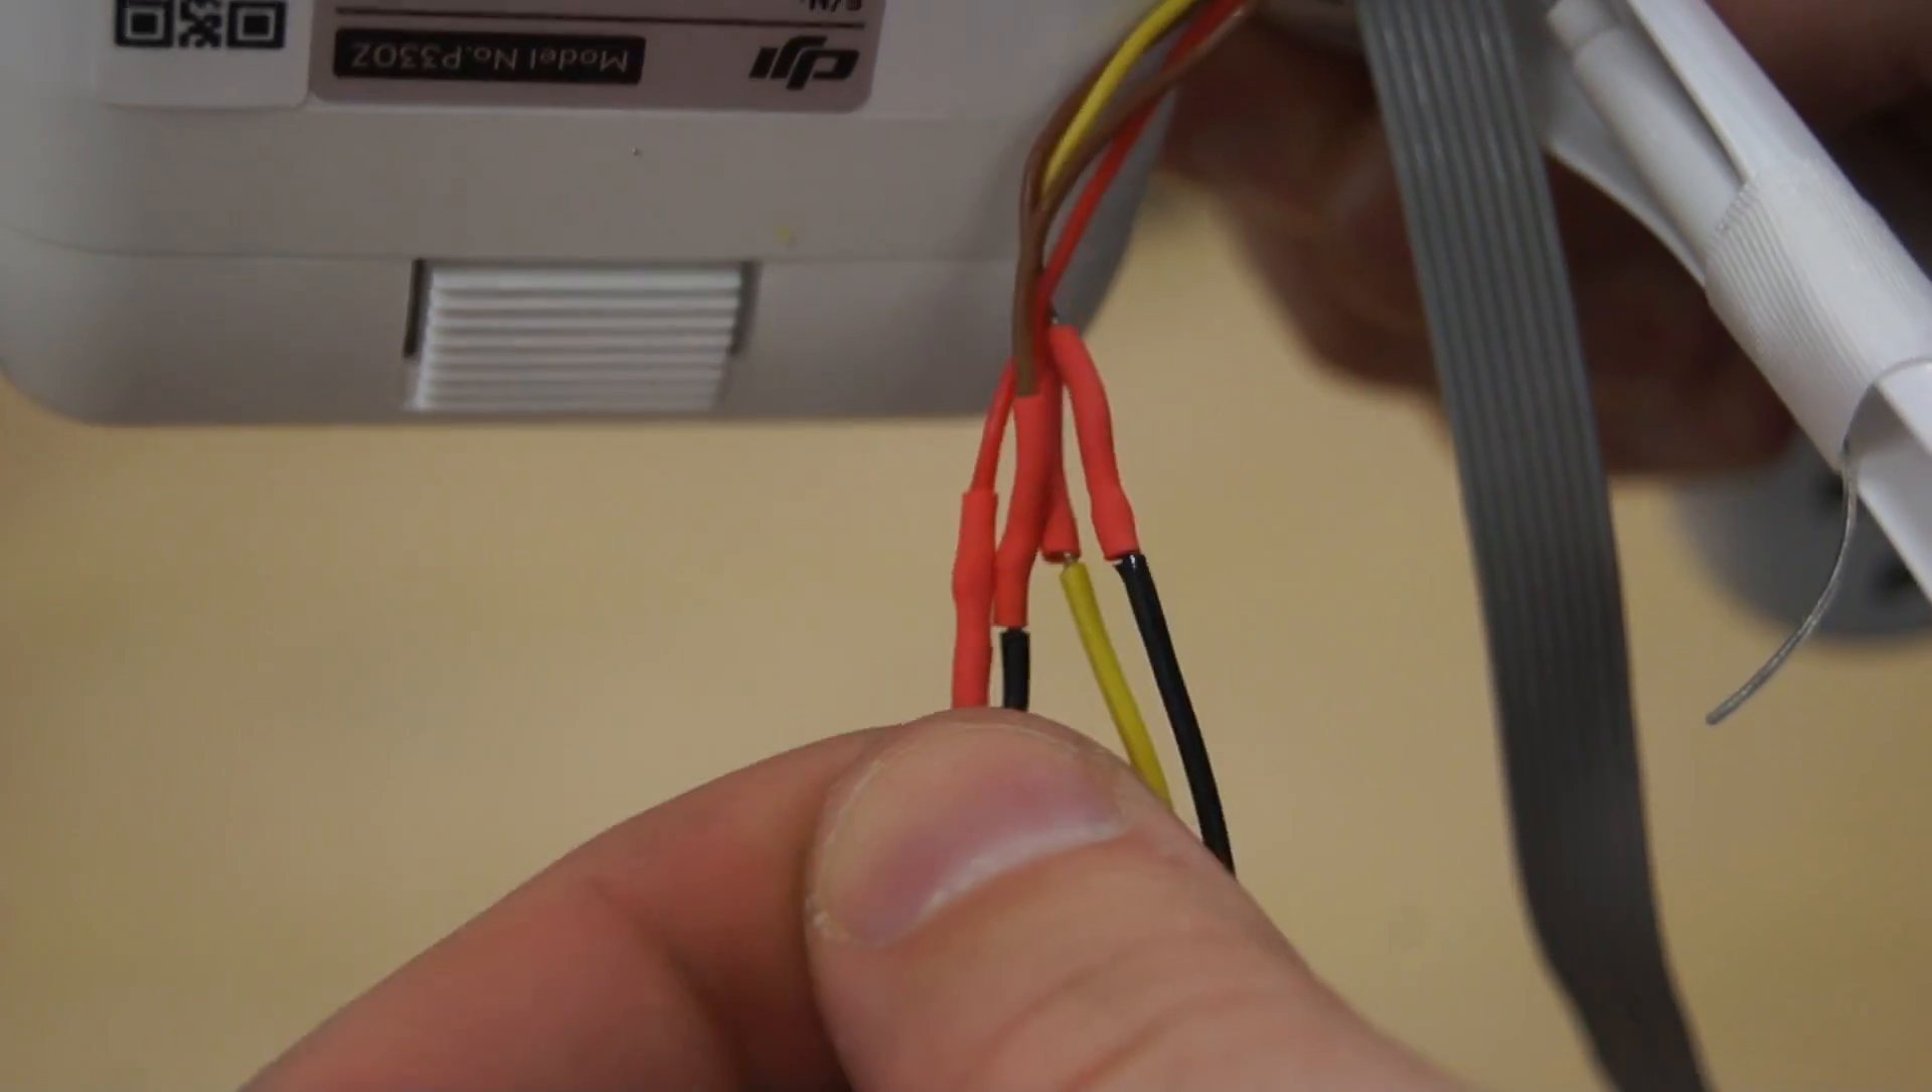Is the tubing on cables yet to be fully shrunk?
No.